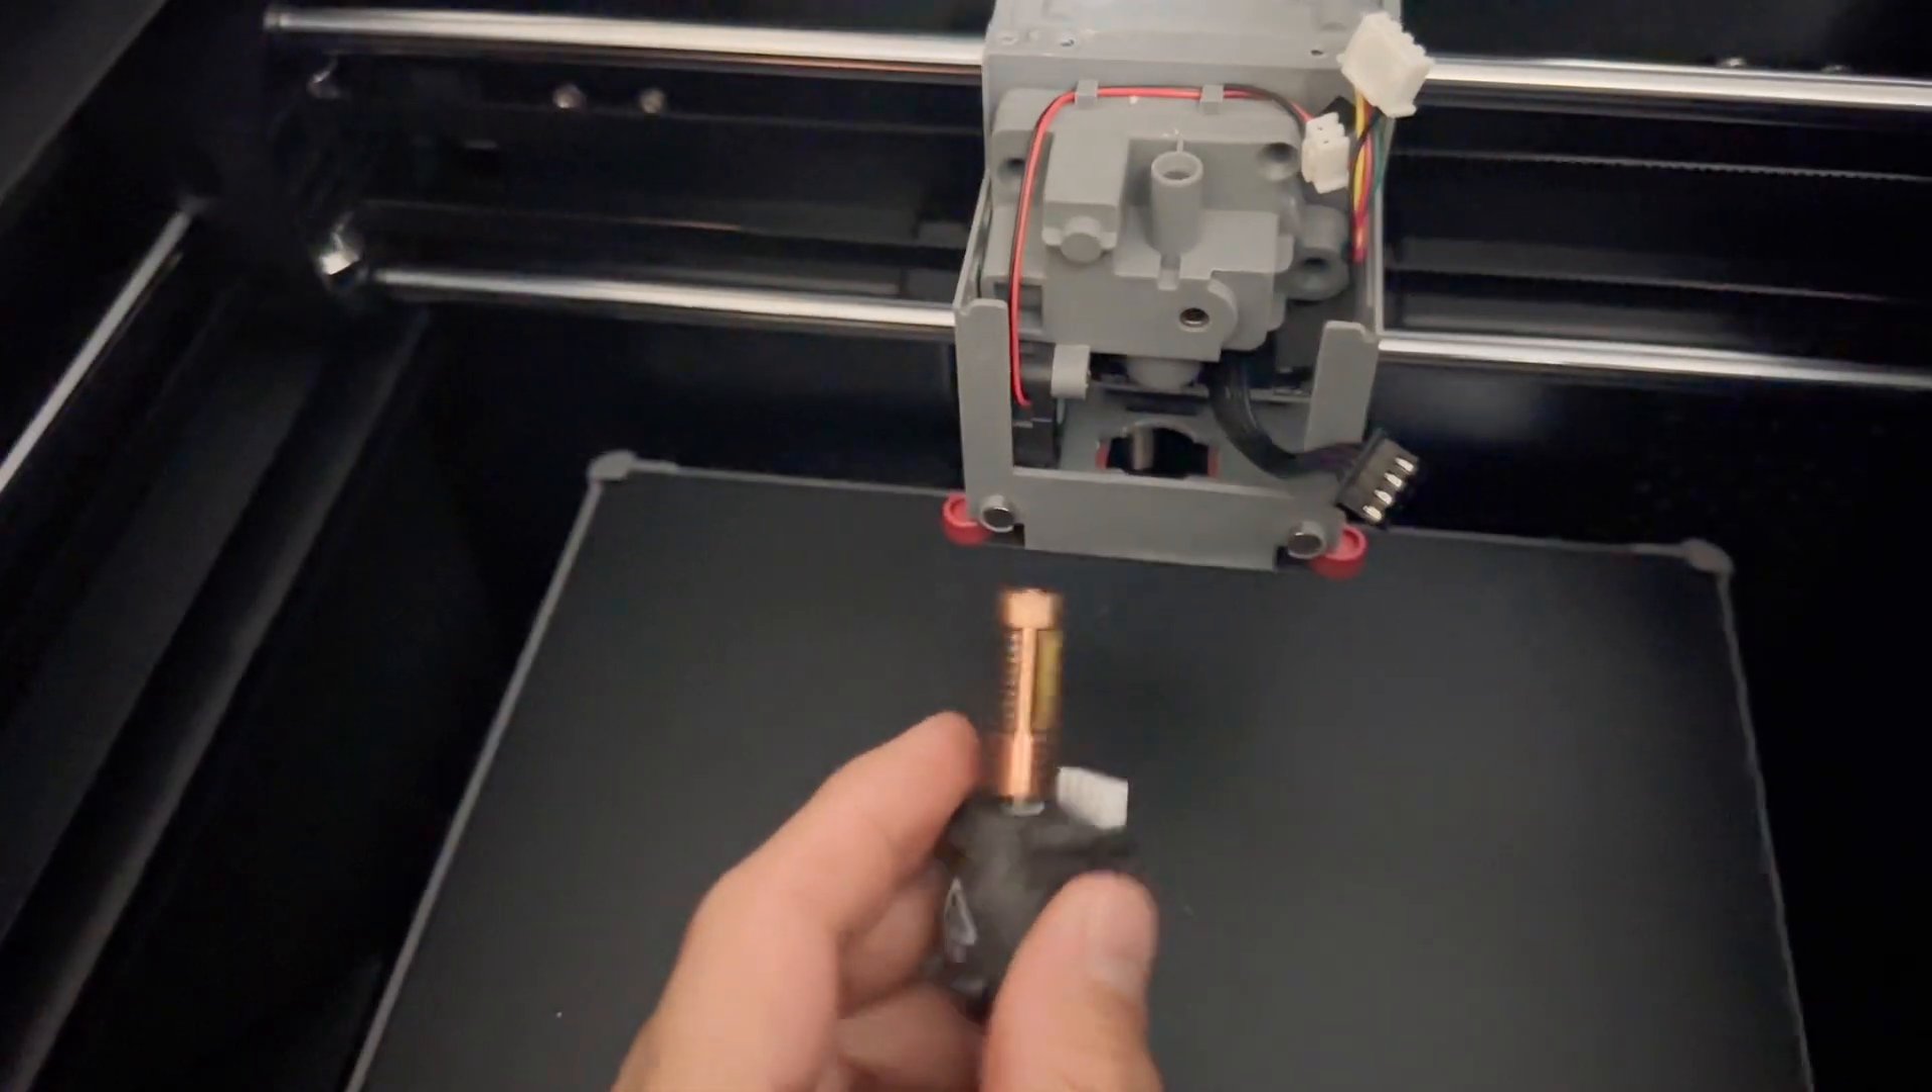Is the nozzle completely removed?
Yes.